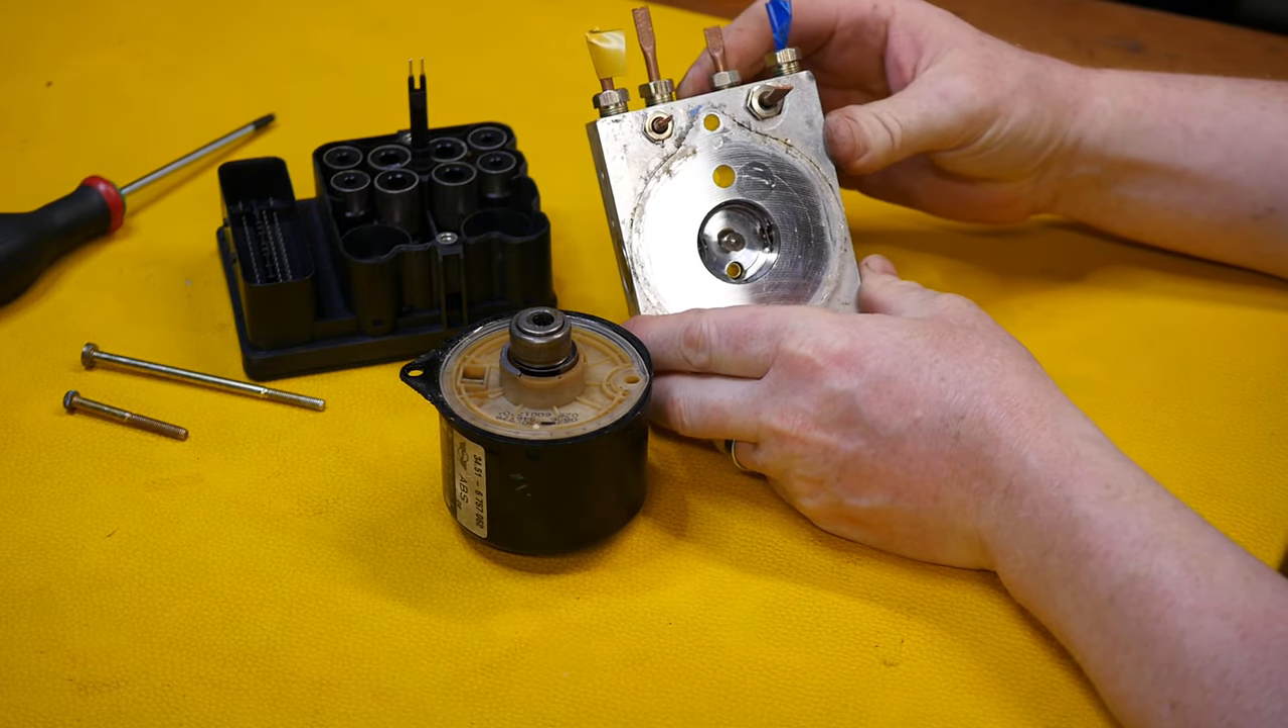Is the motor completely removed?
Yes.